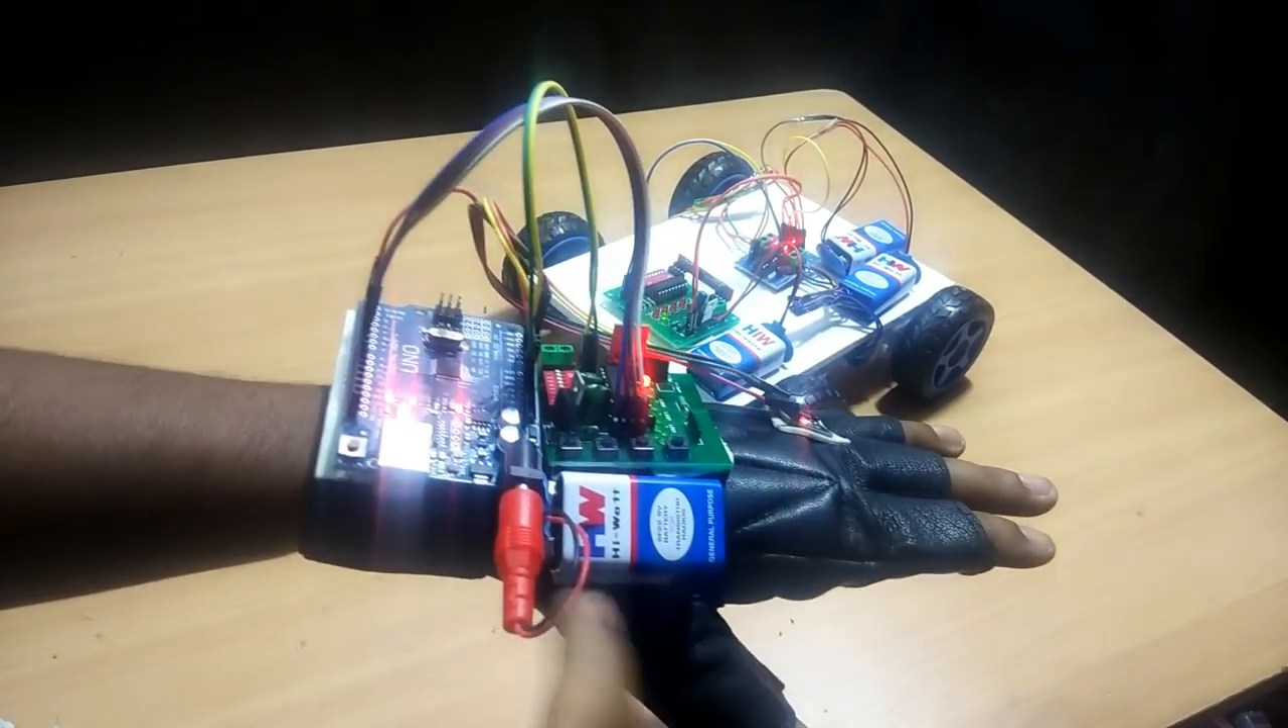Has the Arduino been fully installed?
Yes.